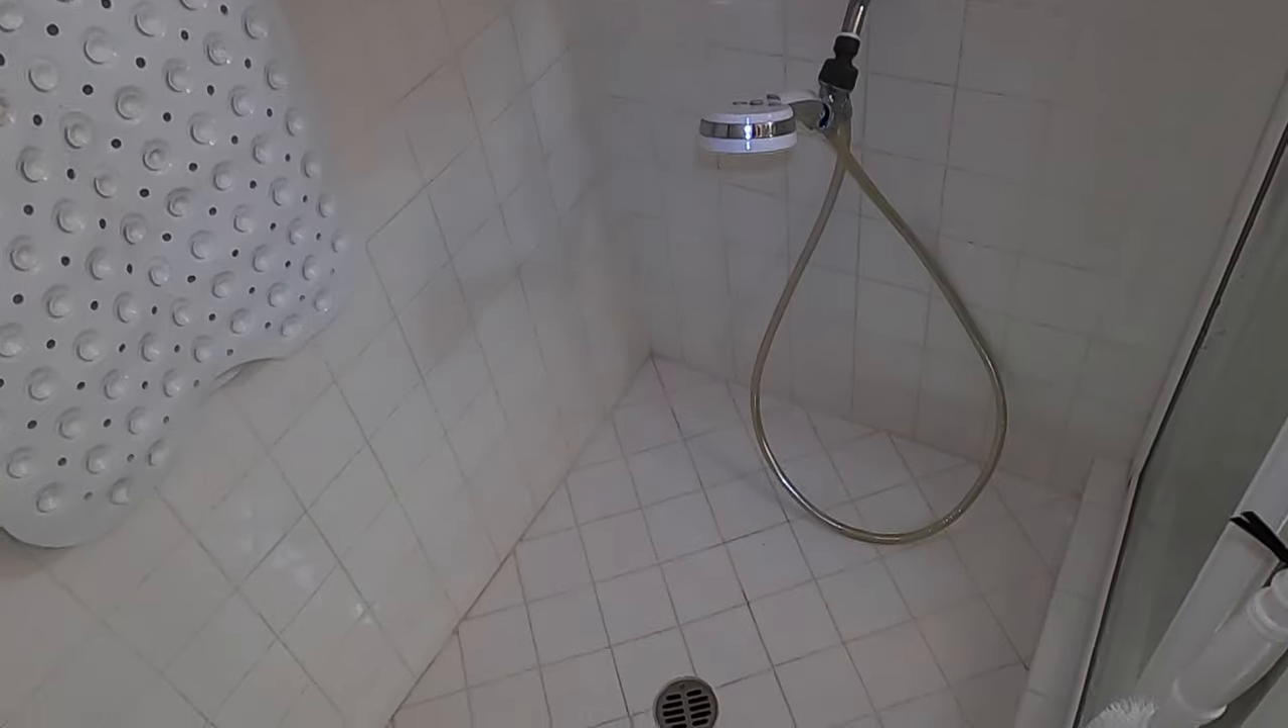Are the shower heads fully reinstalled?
Yes.